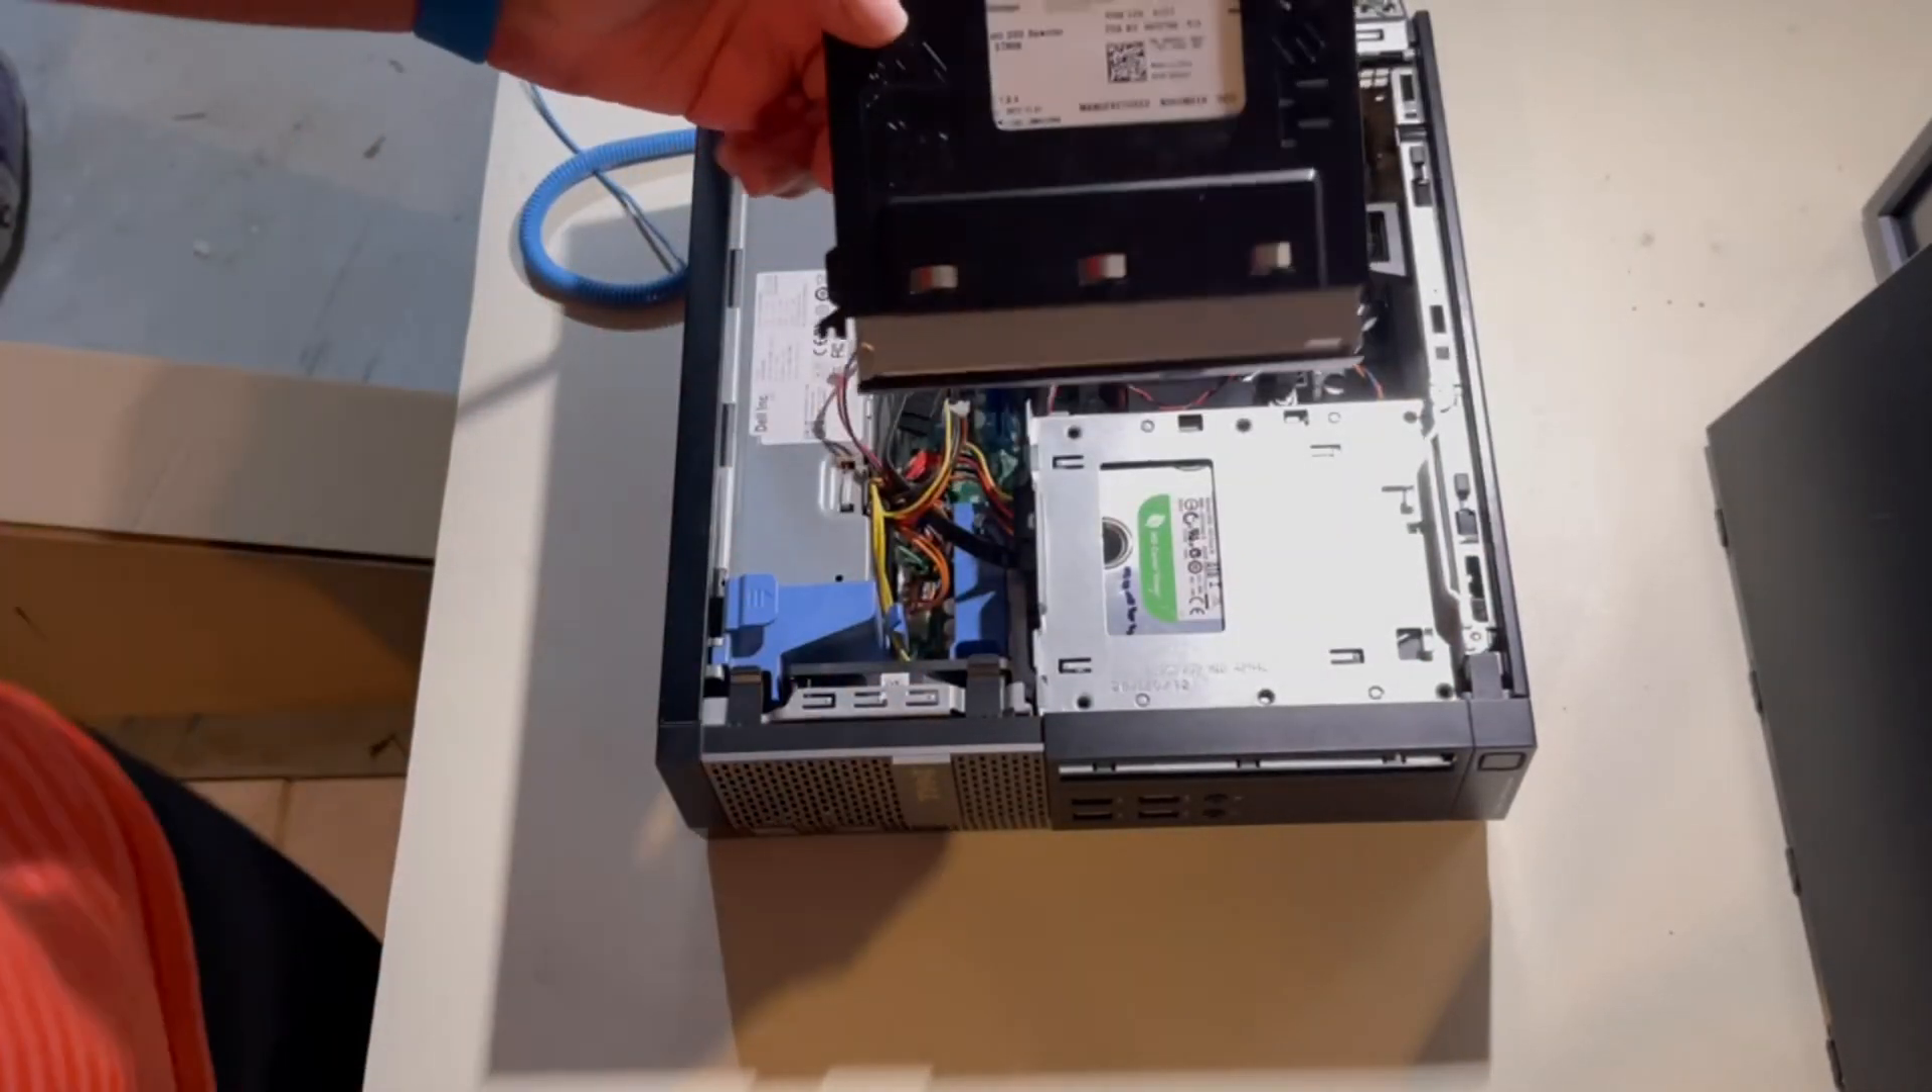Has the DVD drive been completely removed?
Yes.